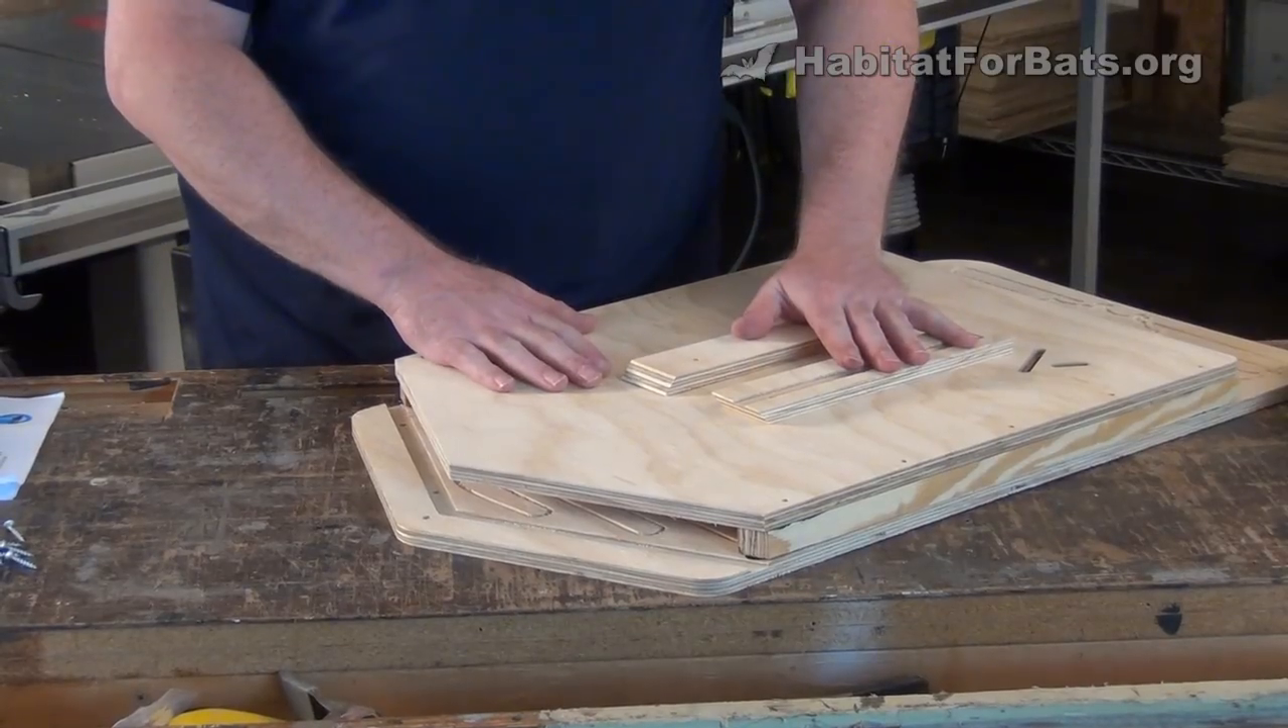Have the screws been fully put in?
No.